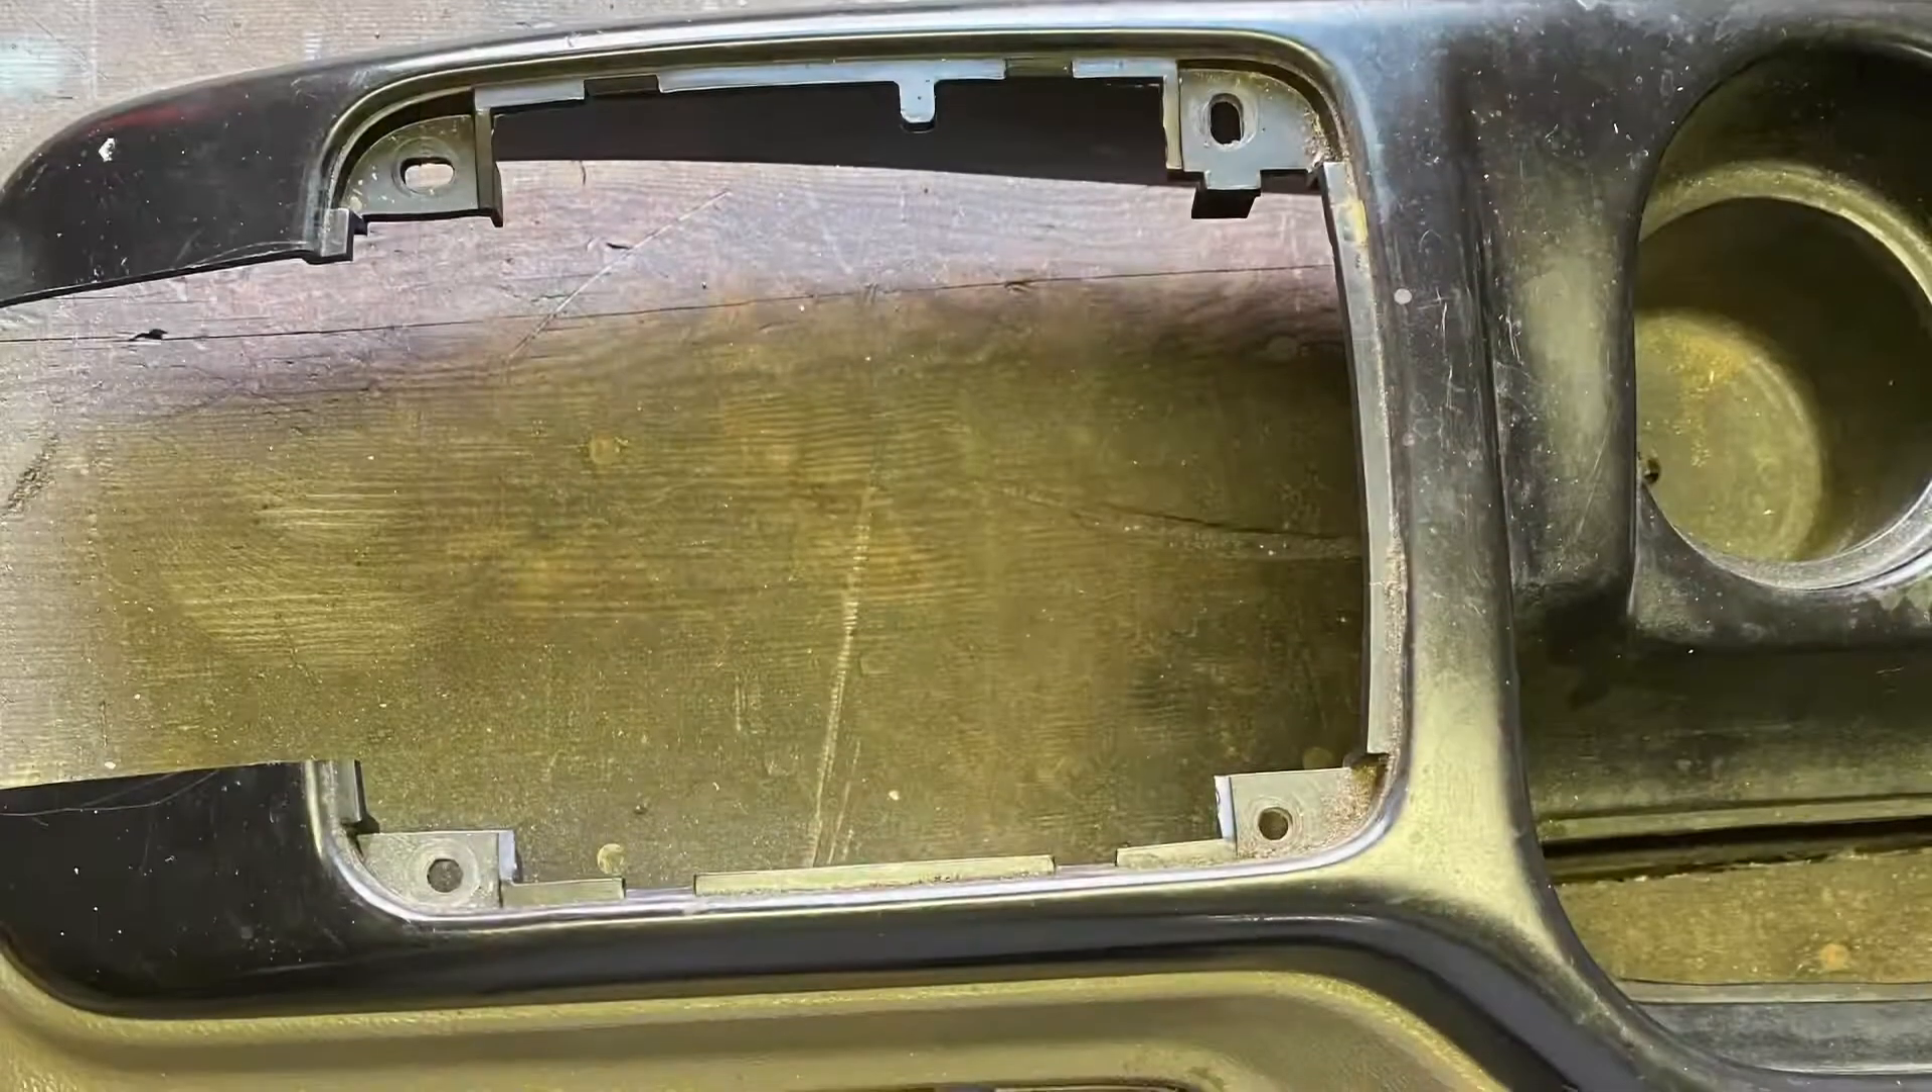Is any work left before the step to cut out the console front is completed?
No.